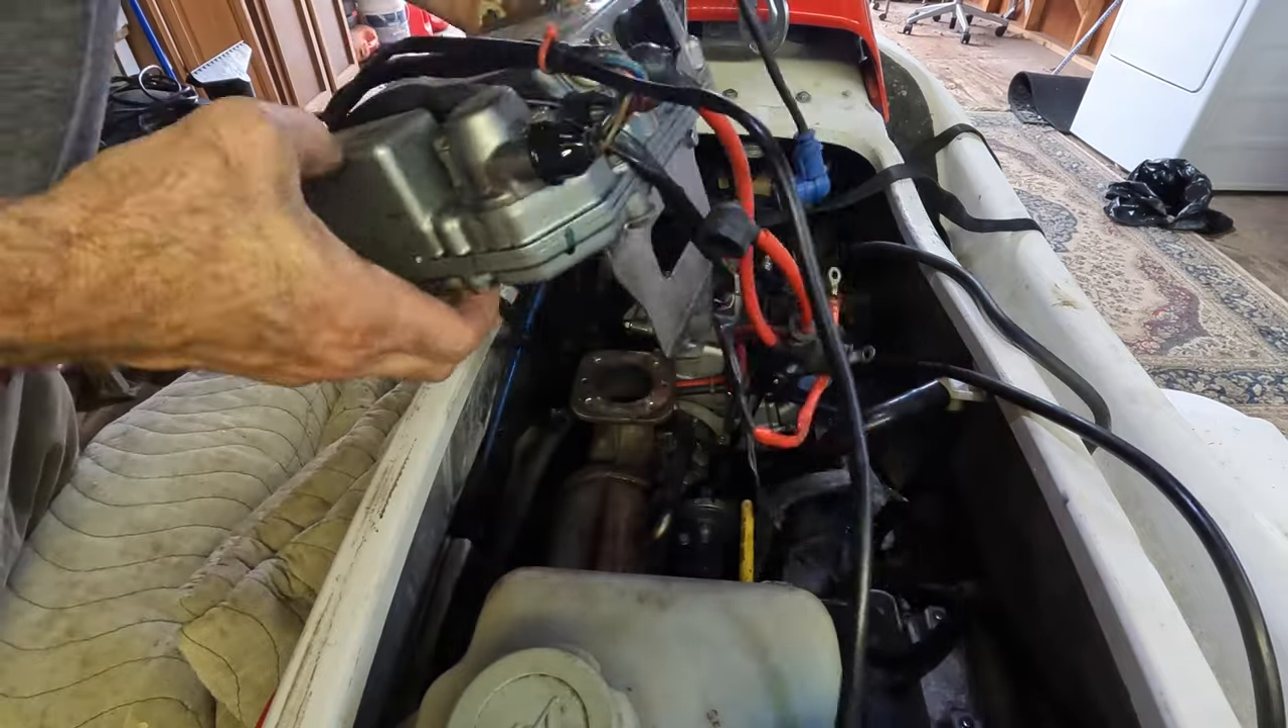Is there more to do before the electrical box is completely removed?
Yes.